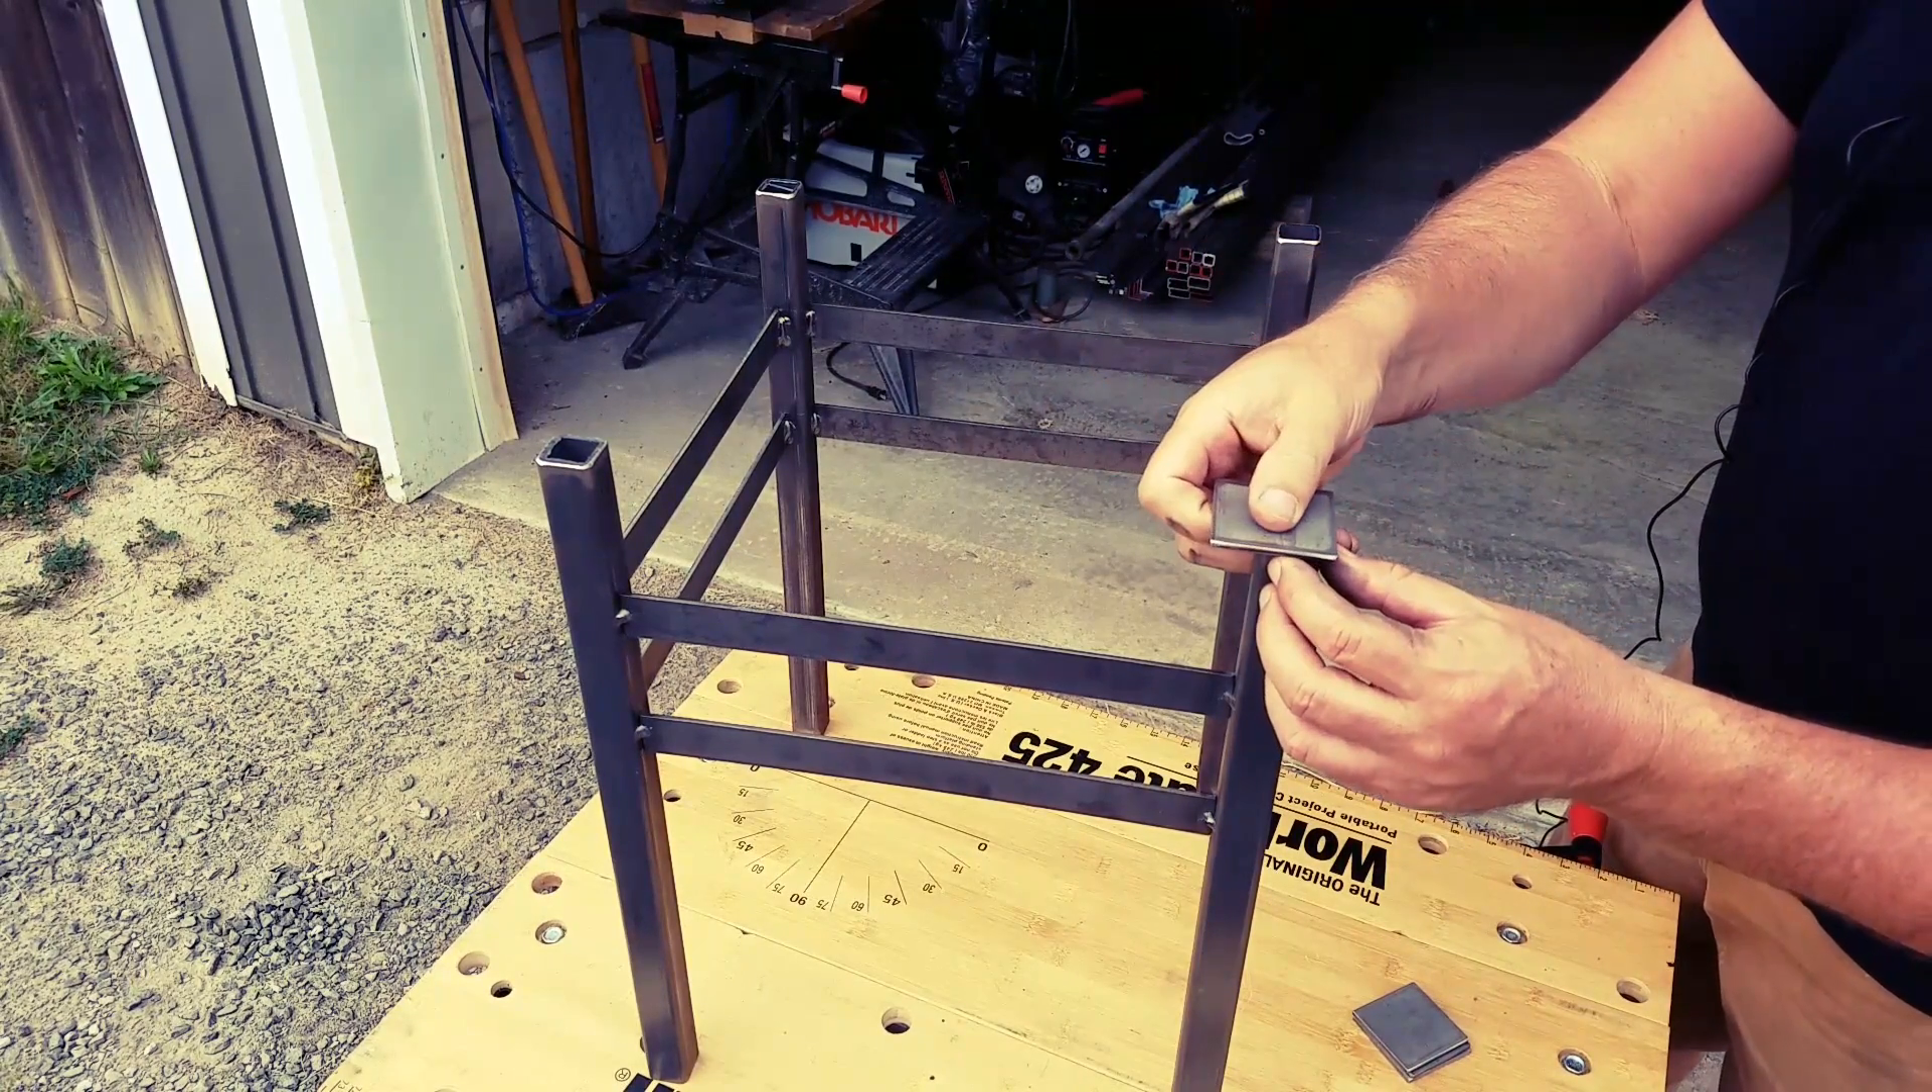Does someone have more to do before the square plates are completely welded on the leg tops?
Yes.